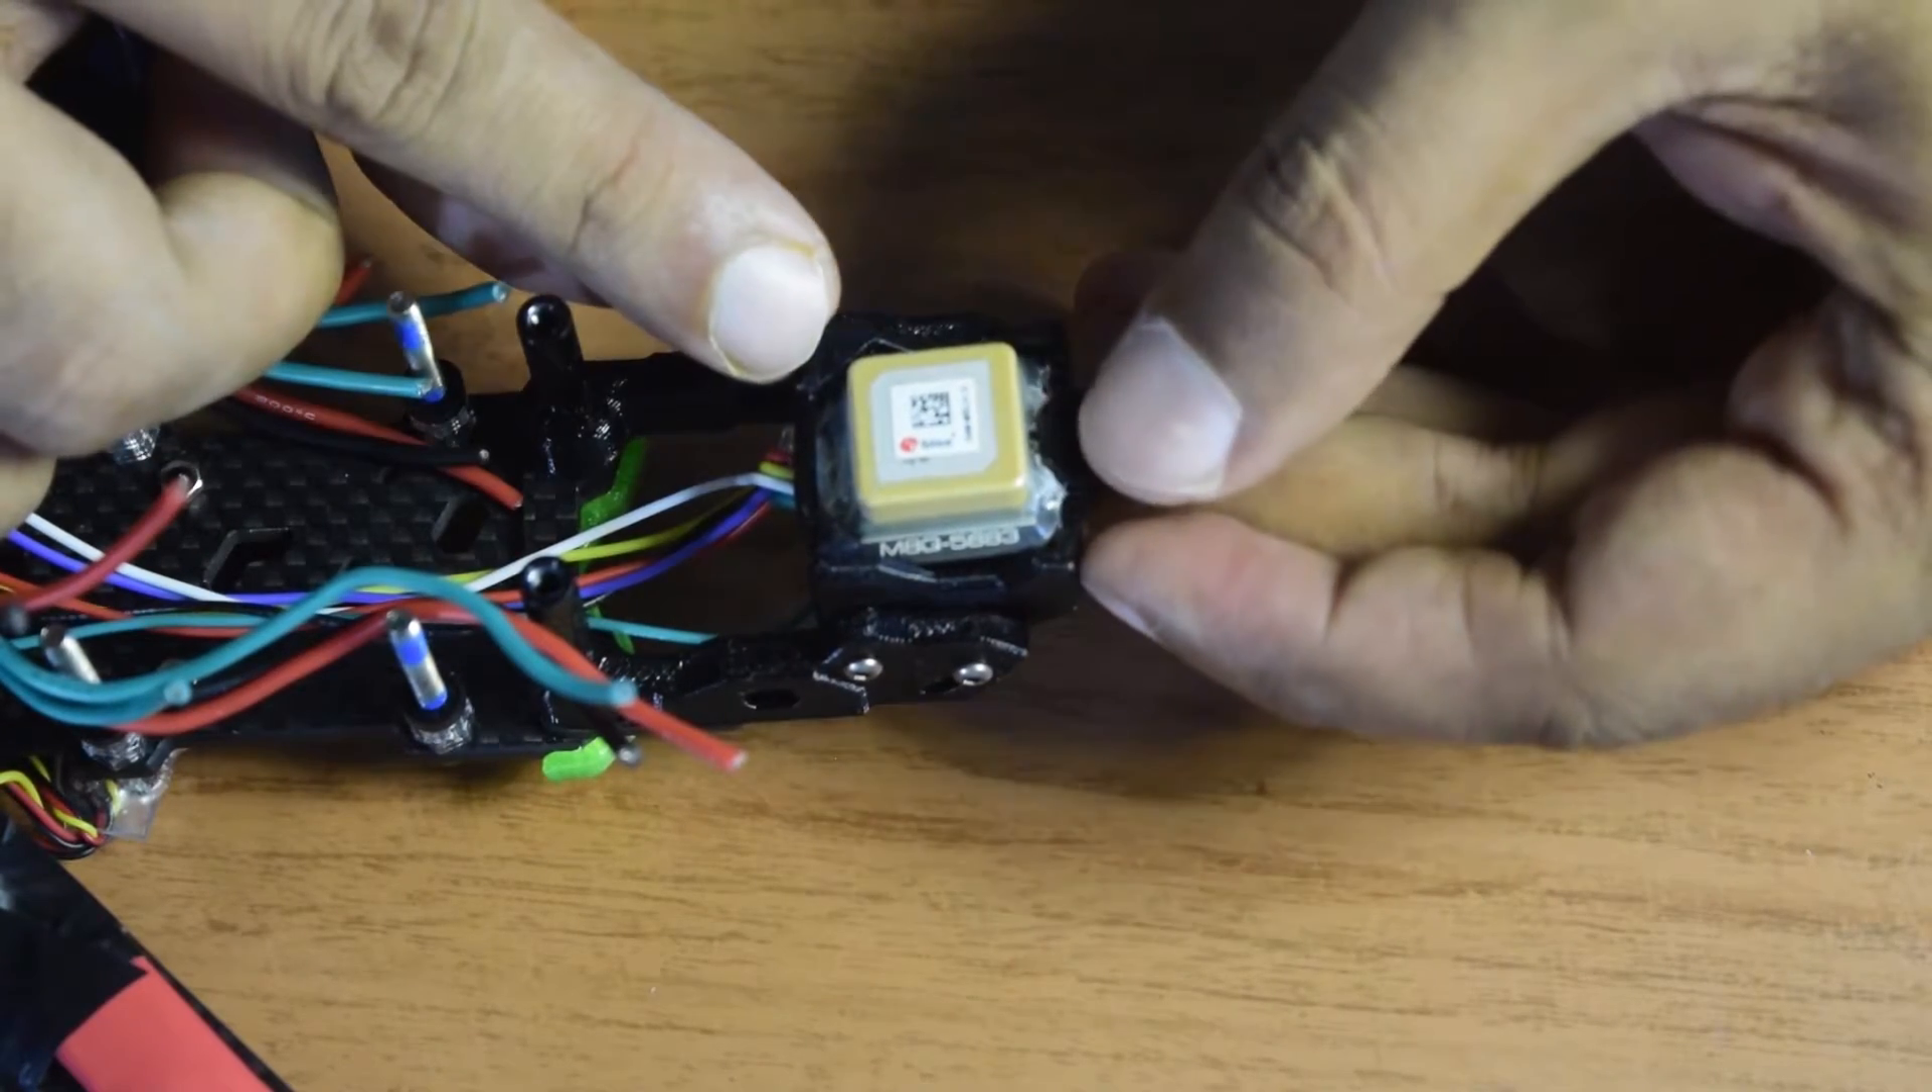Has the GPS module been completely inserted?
Yes.